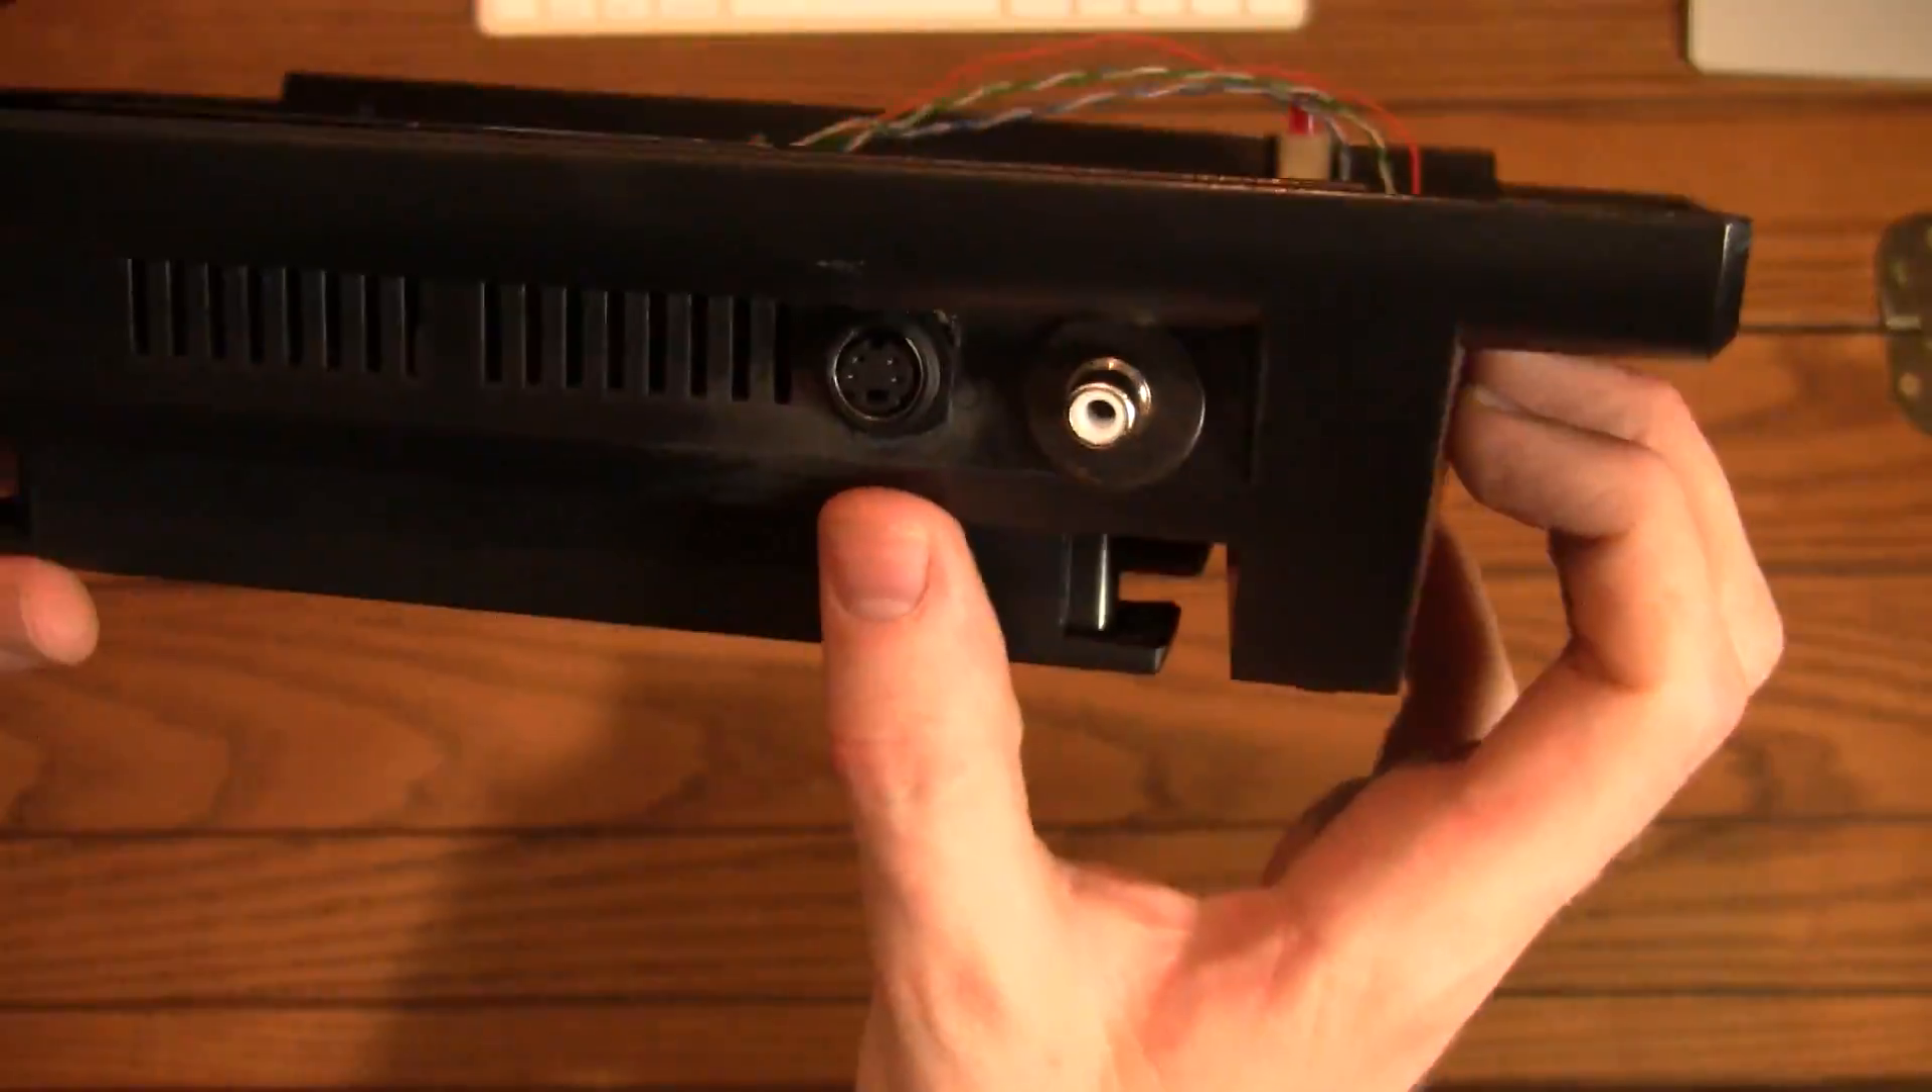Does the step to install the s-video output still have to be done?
No.